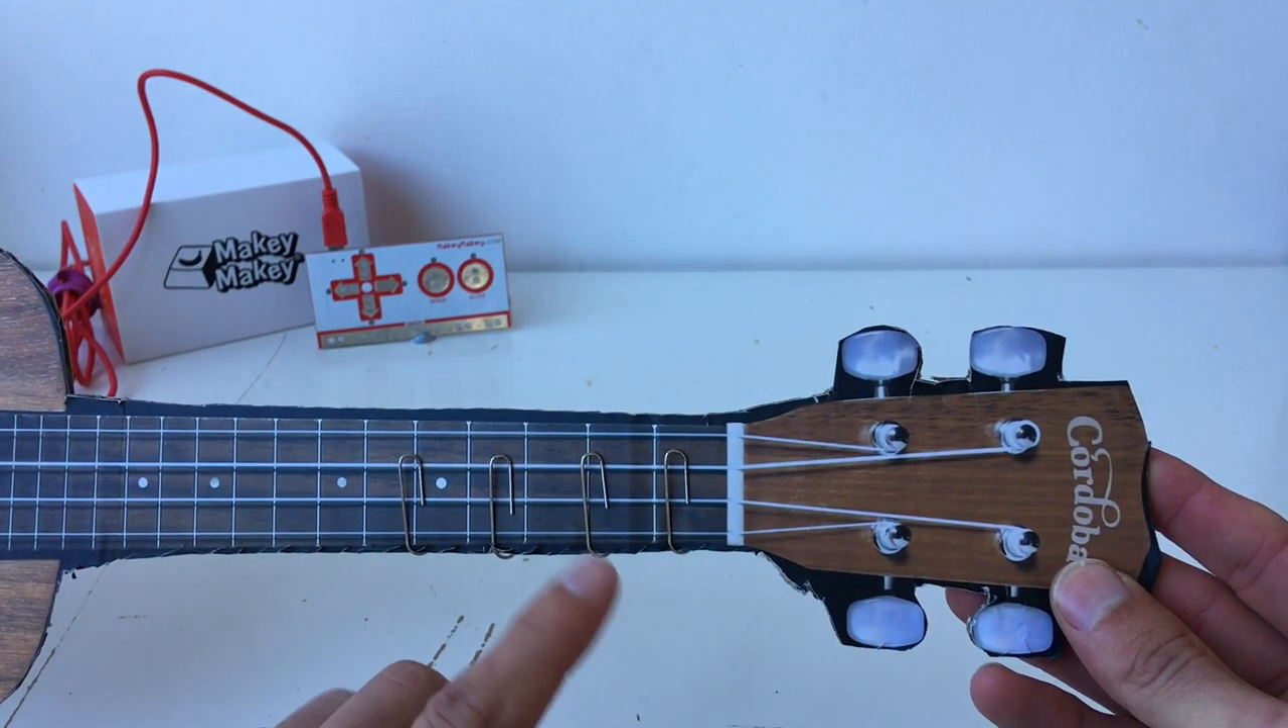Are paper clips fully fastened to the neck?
Yes.